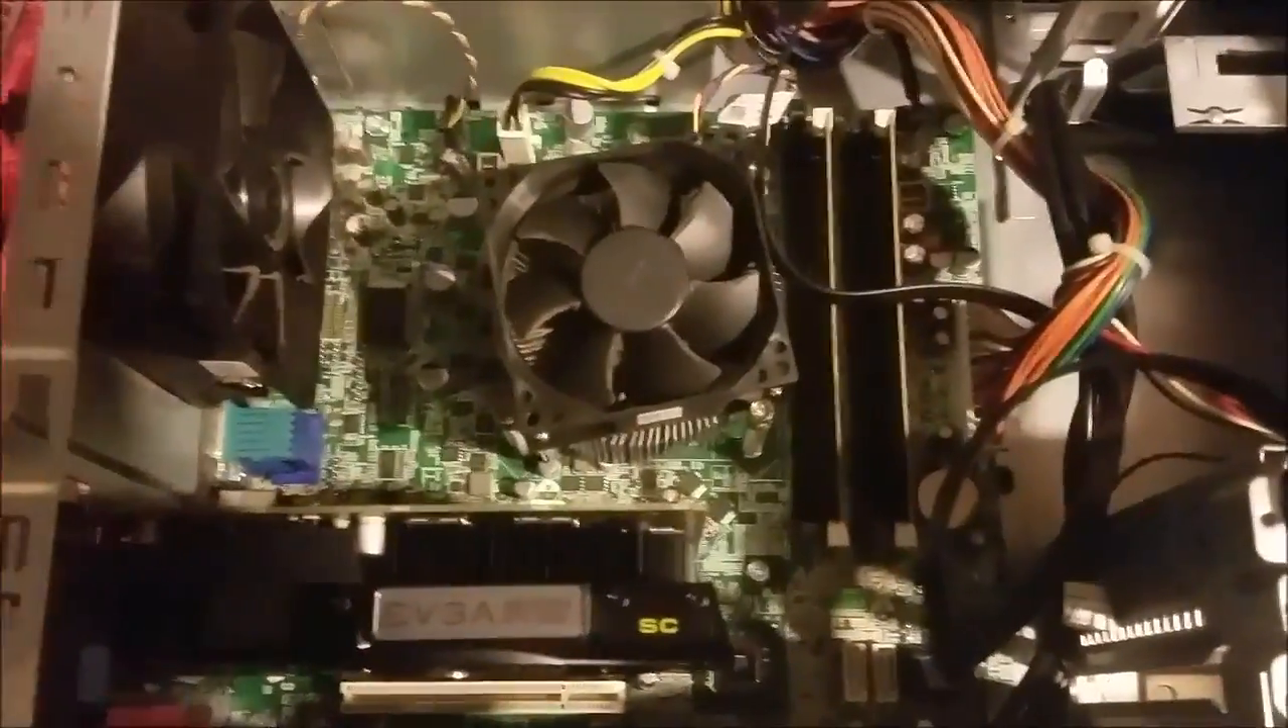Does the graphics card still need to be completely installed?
No.